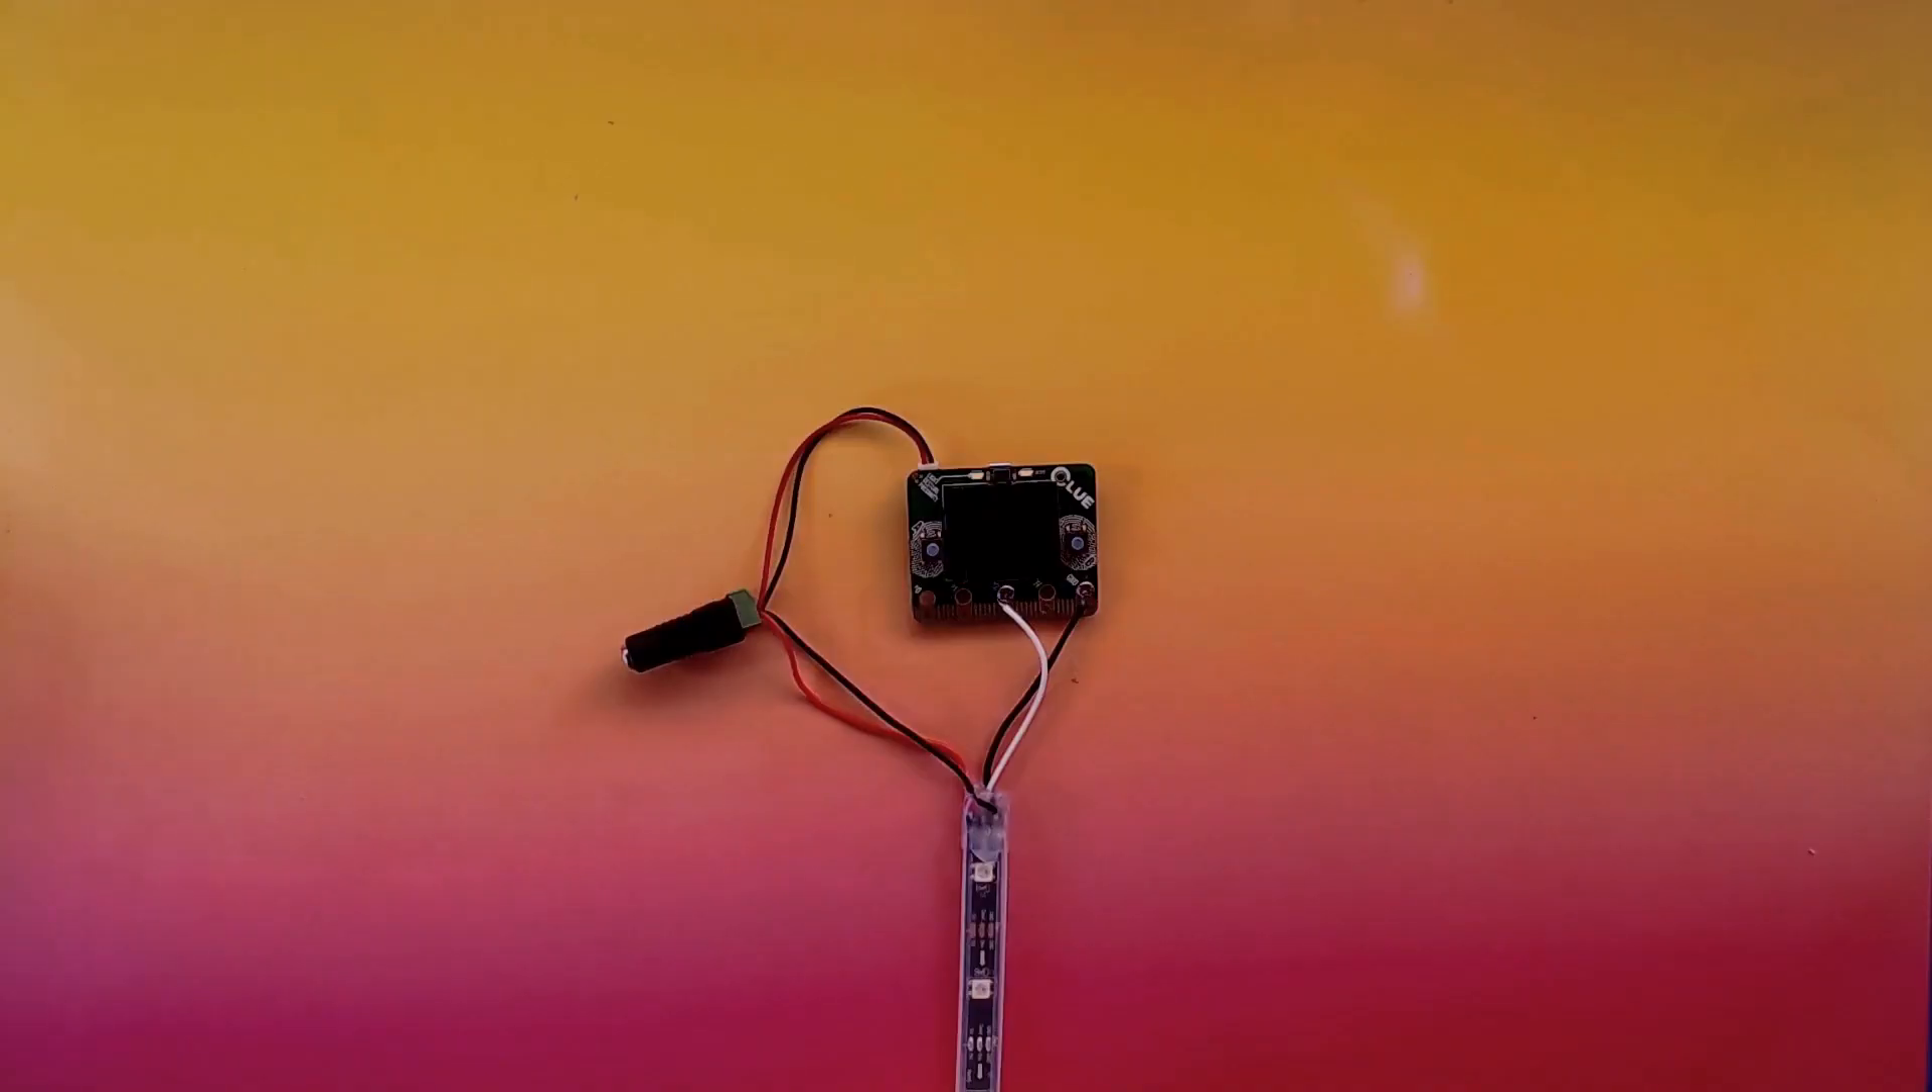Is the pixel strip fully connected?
Yes.